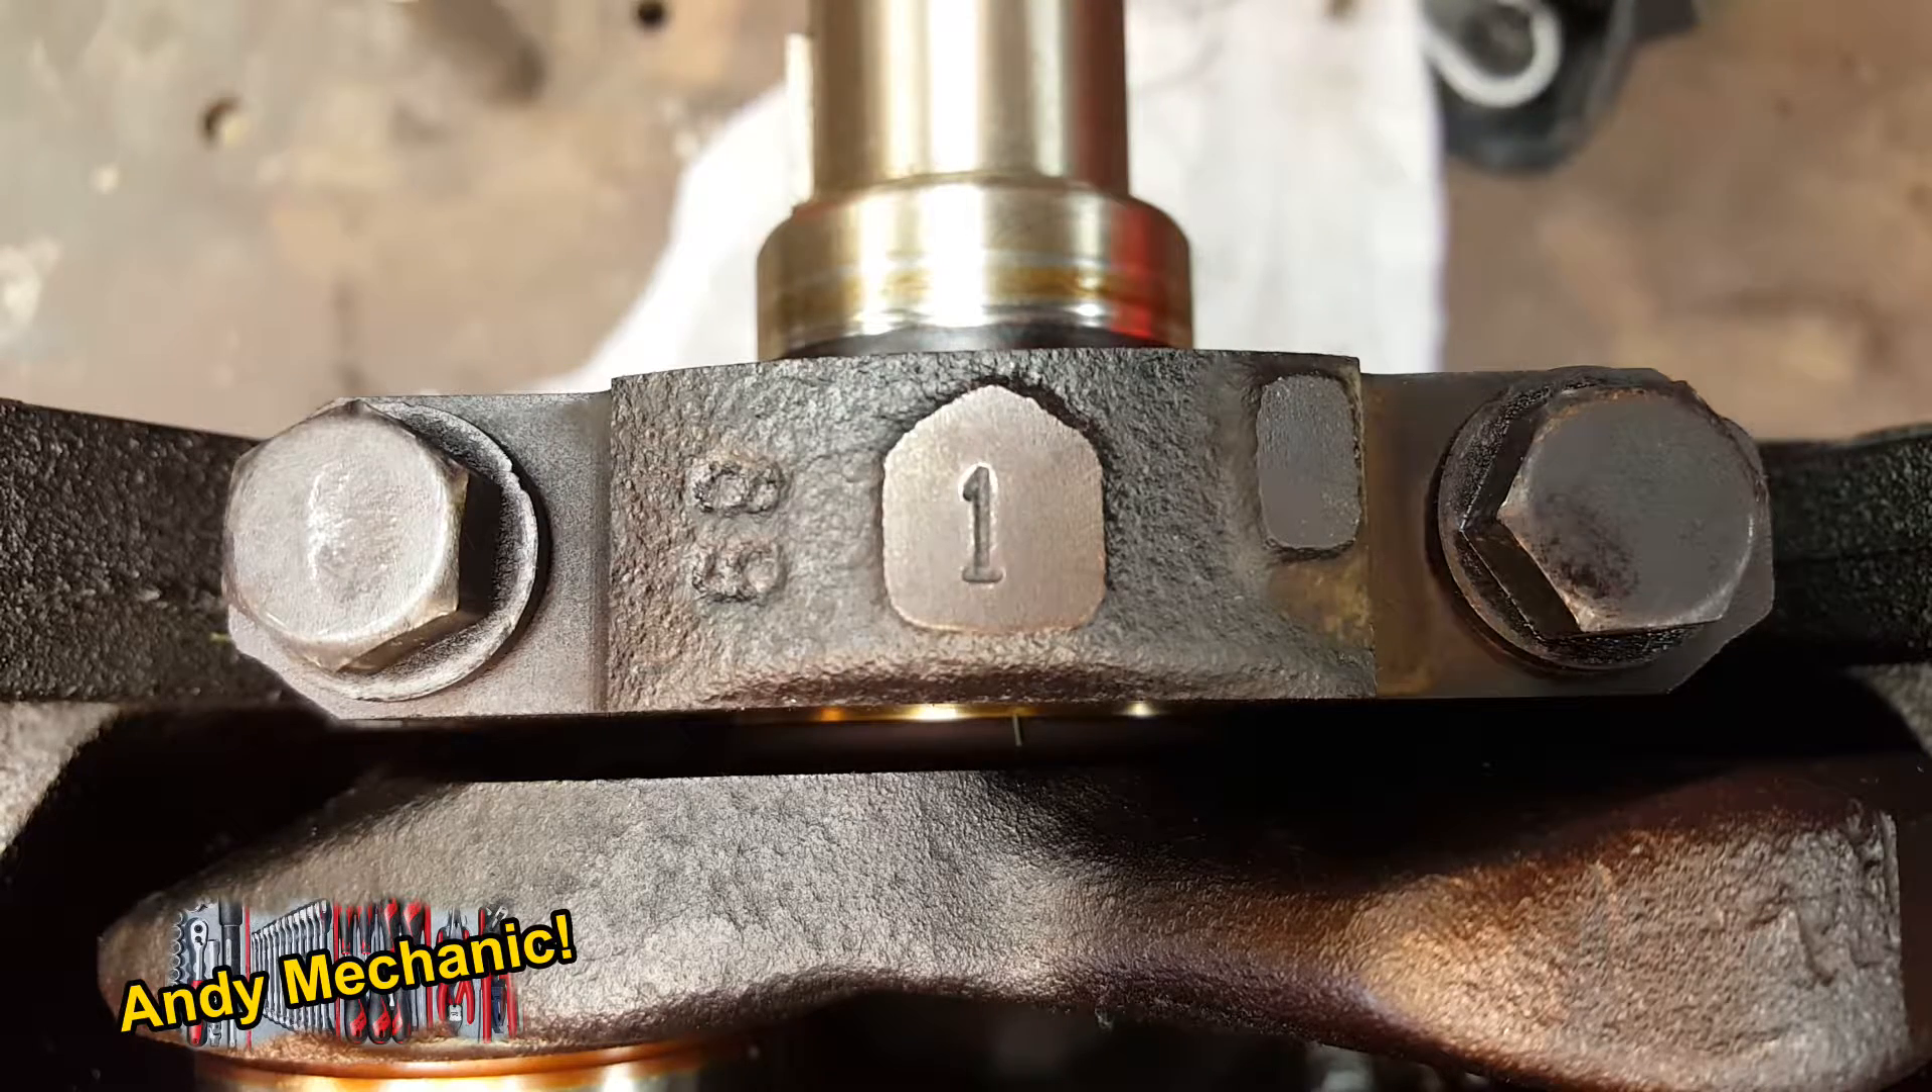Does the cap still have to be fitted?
No.